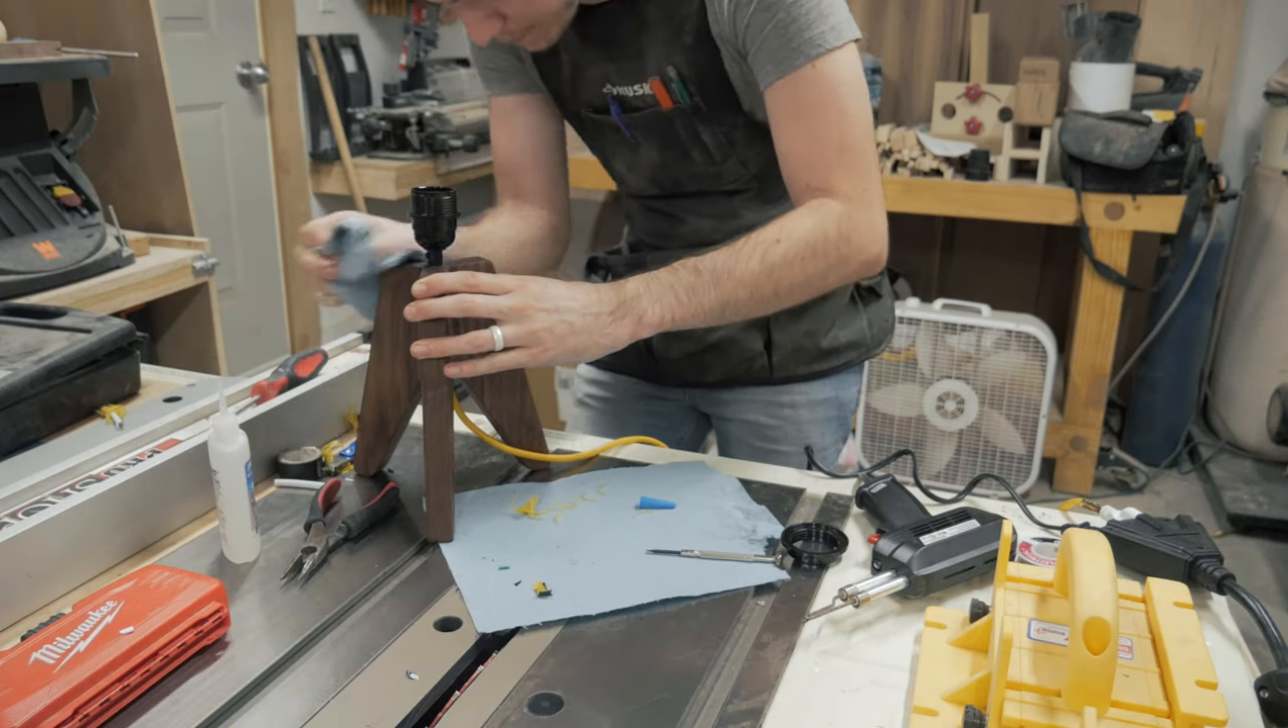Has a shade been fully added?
No.